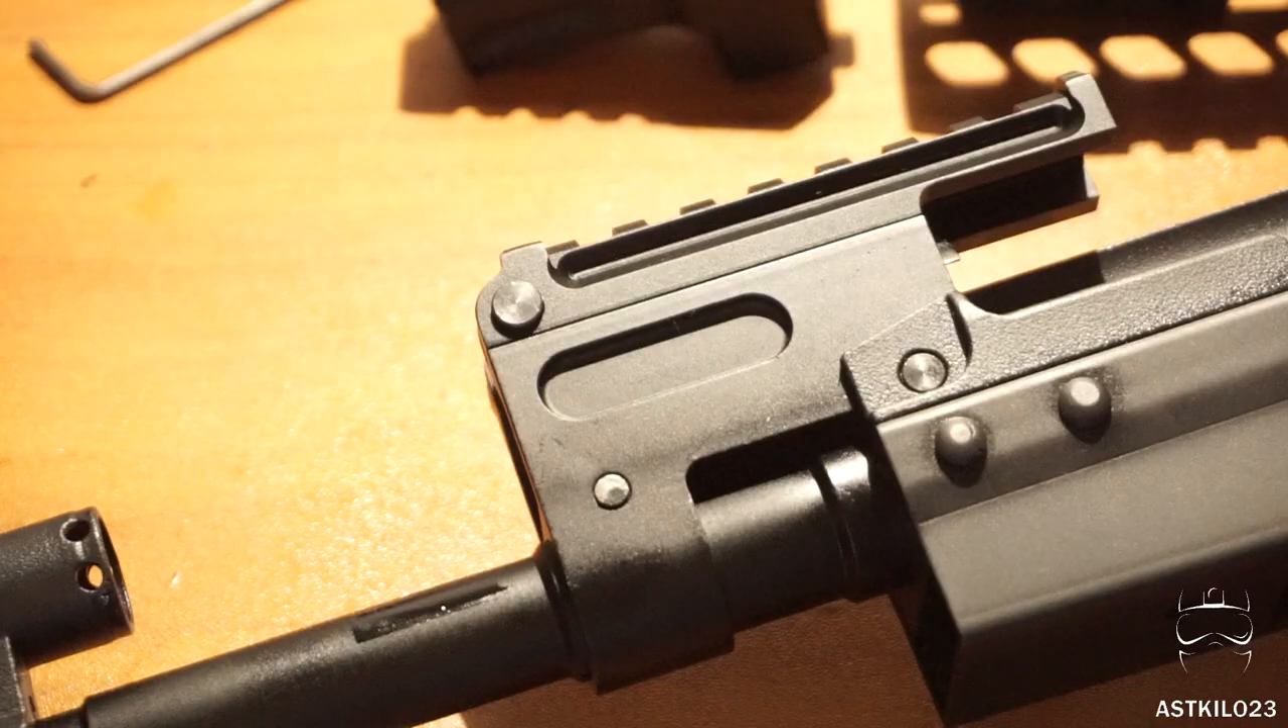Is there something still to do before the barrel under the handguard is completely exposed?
No.